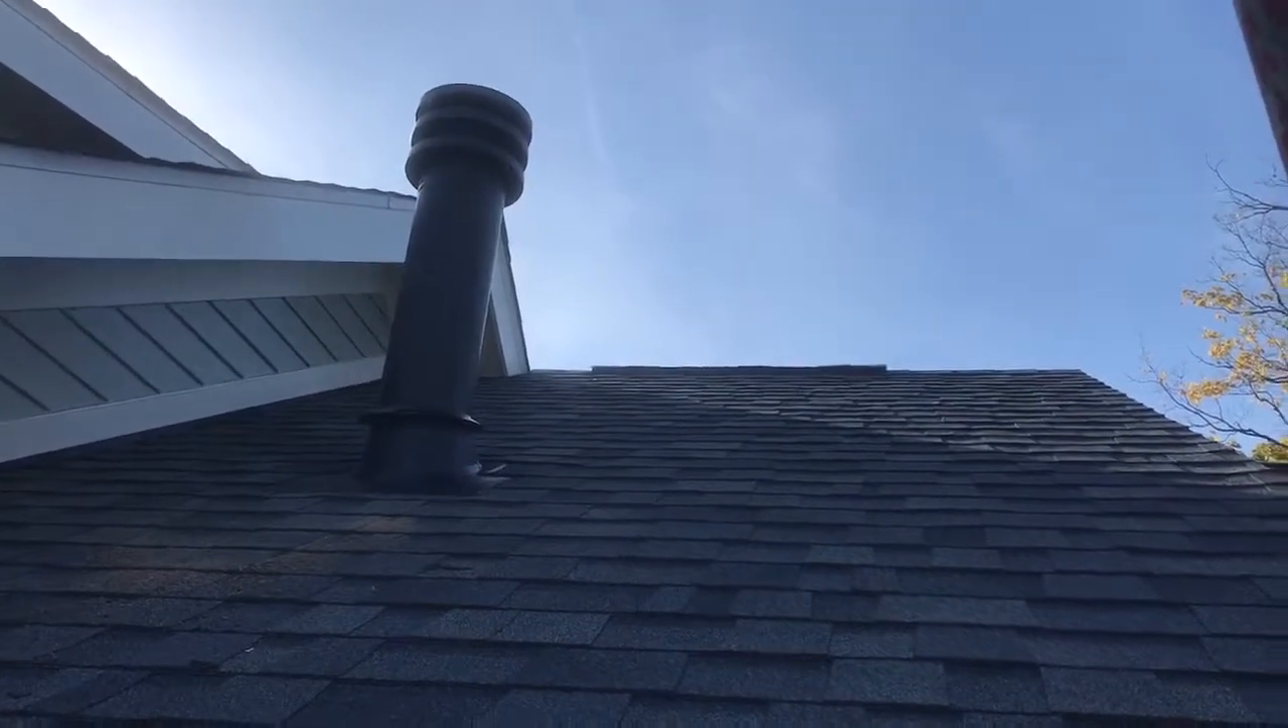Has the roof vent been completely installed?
Yes.